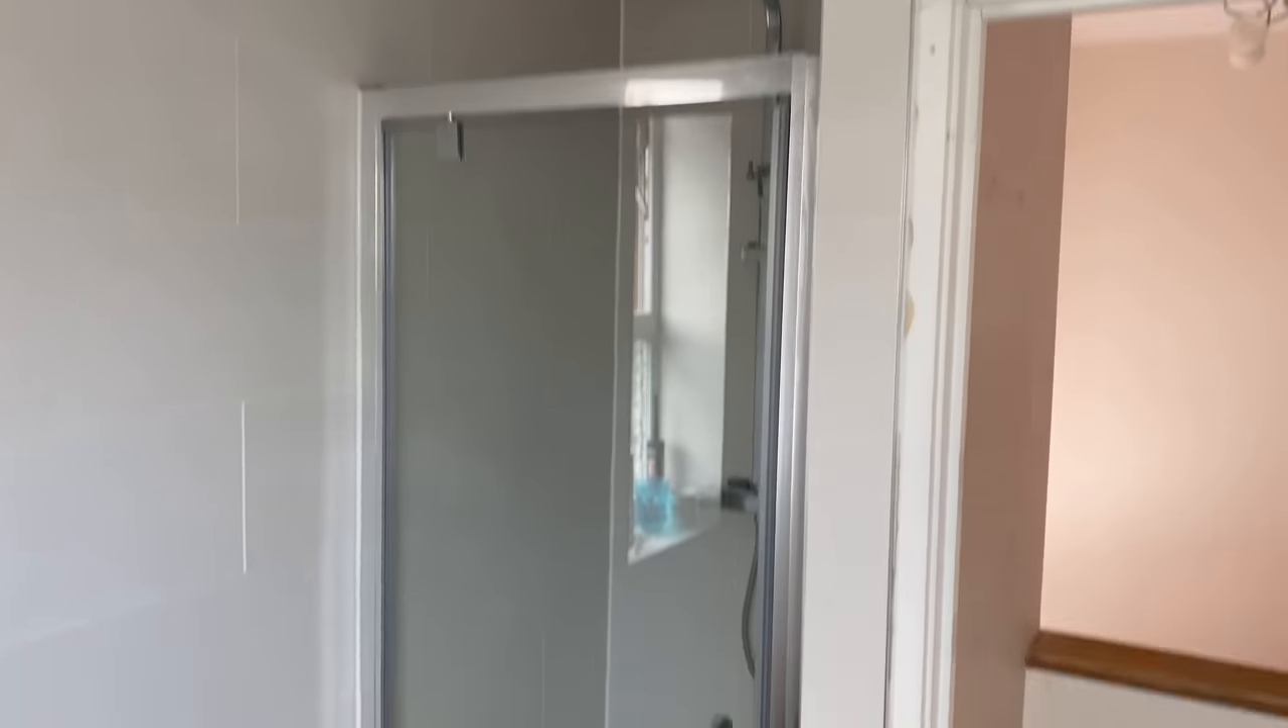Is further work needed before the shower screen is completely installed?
No.